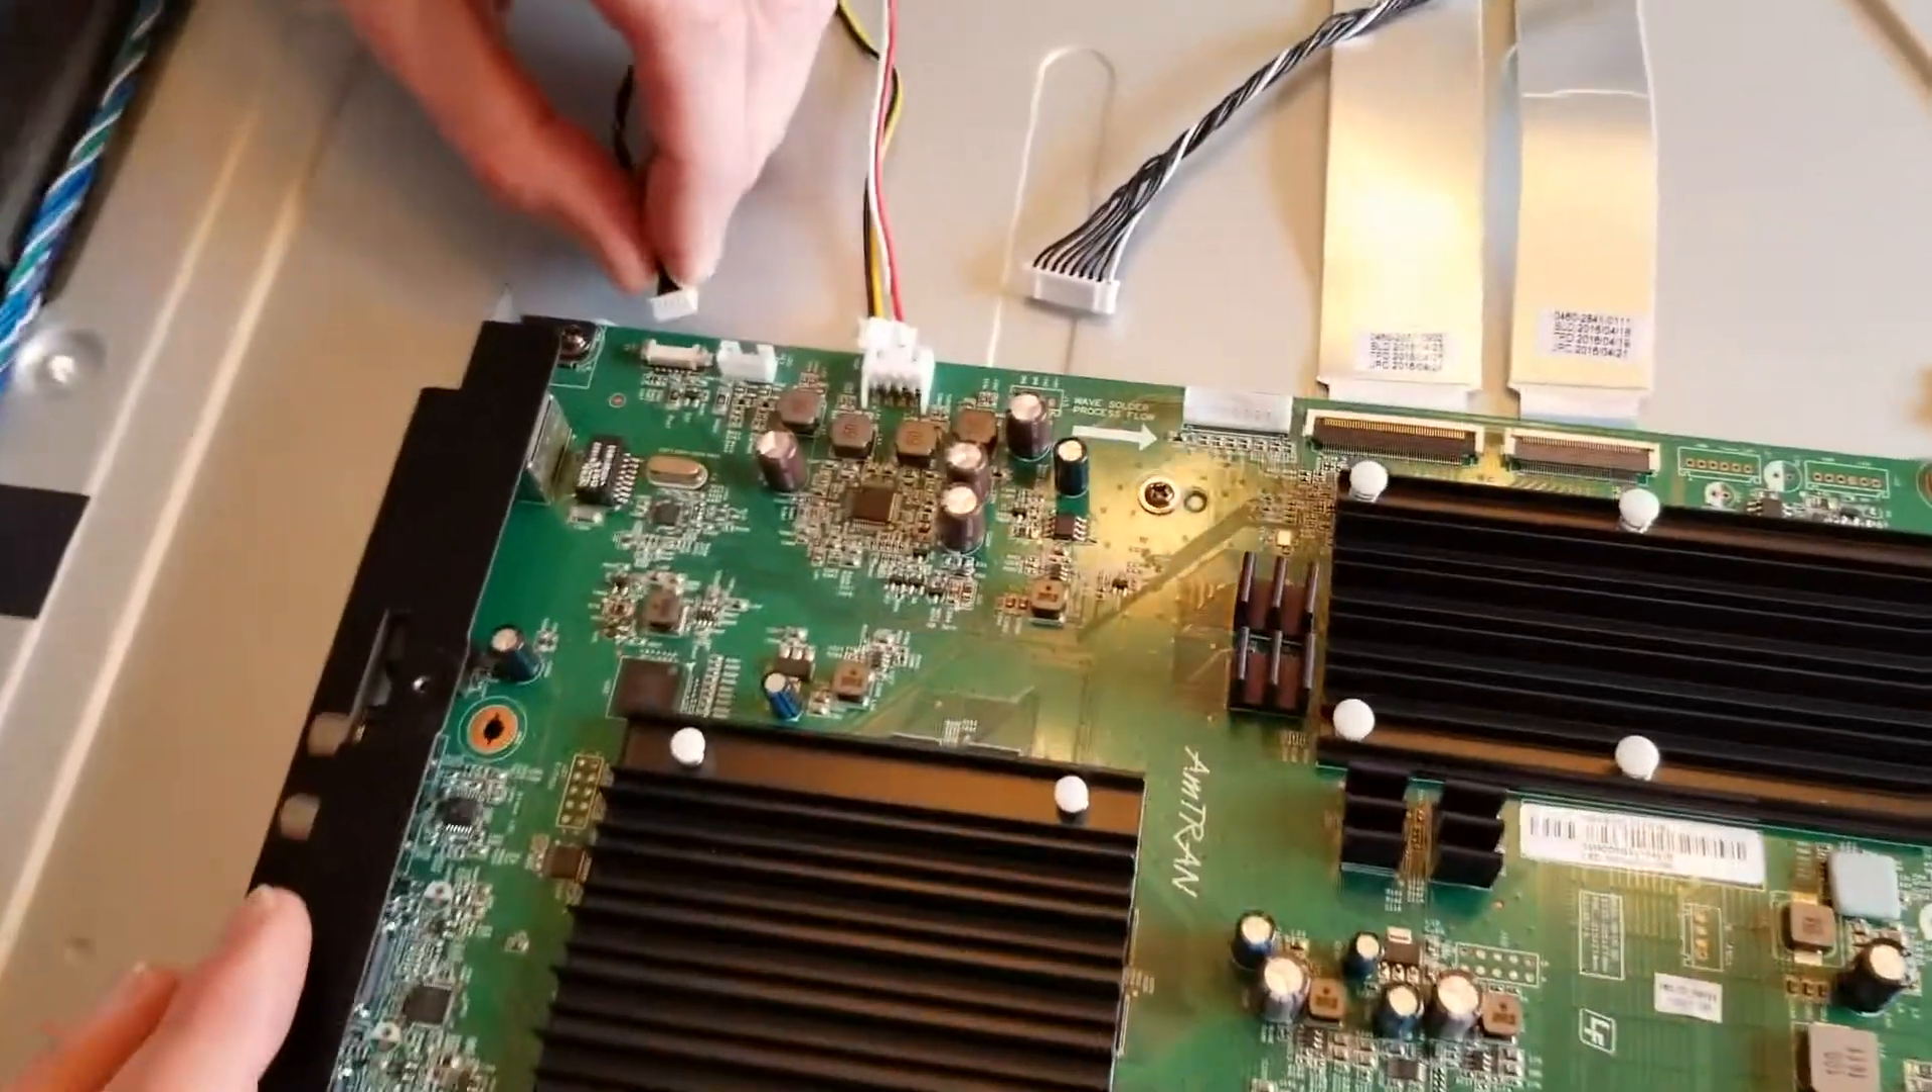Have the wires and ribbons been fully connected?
No.